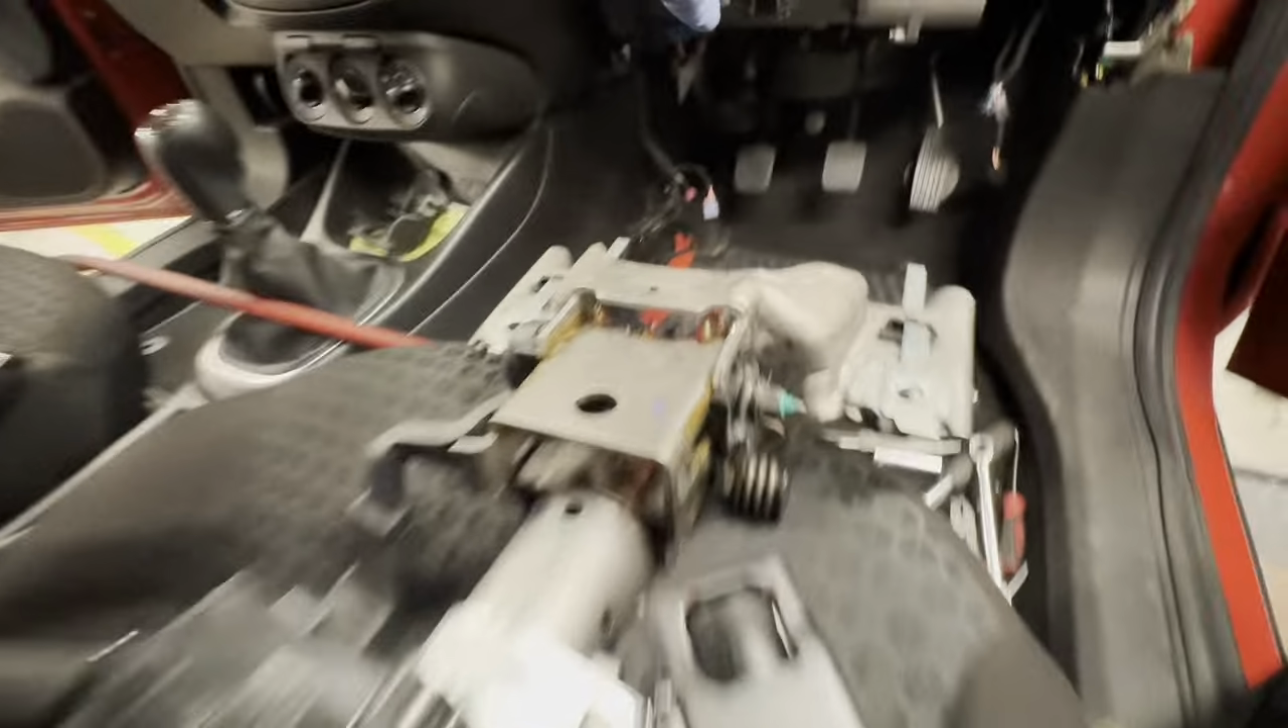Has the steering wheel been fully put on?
No.